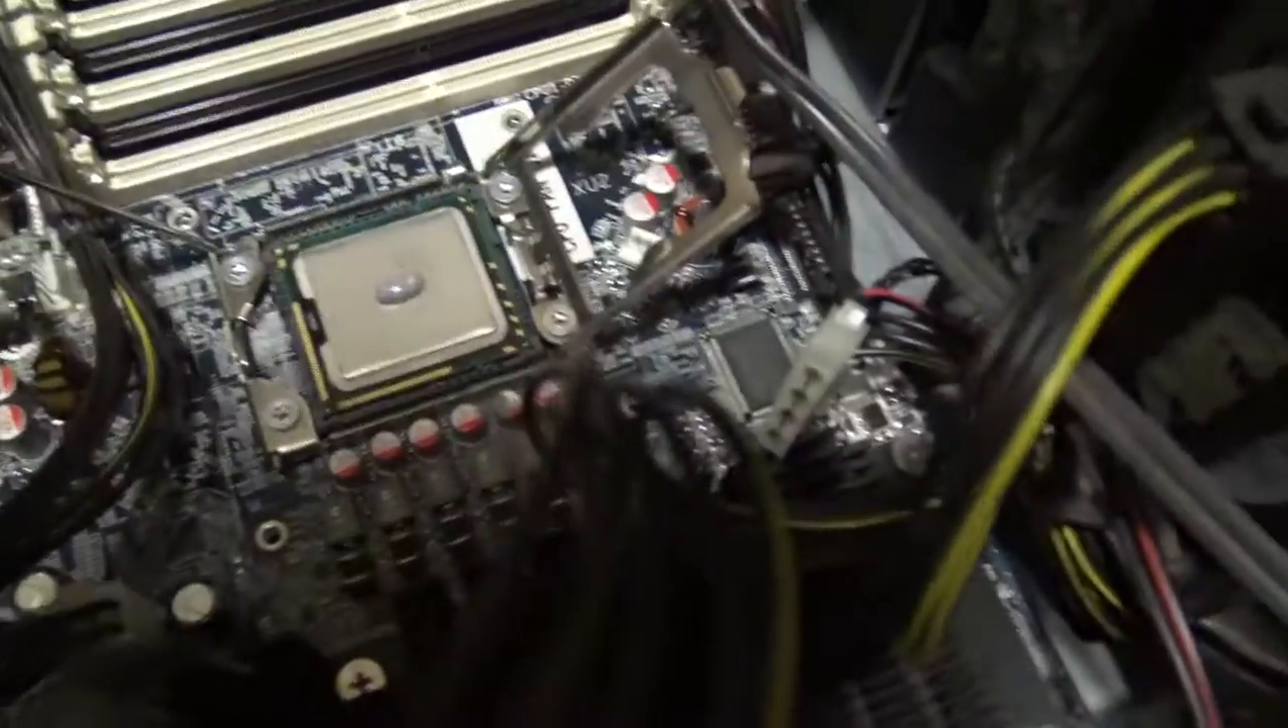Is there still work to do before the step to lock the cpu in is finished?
Yes.